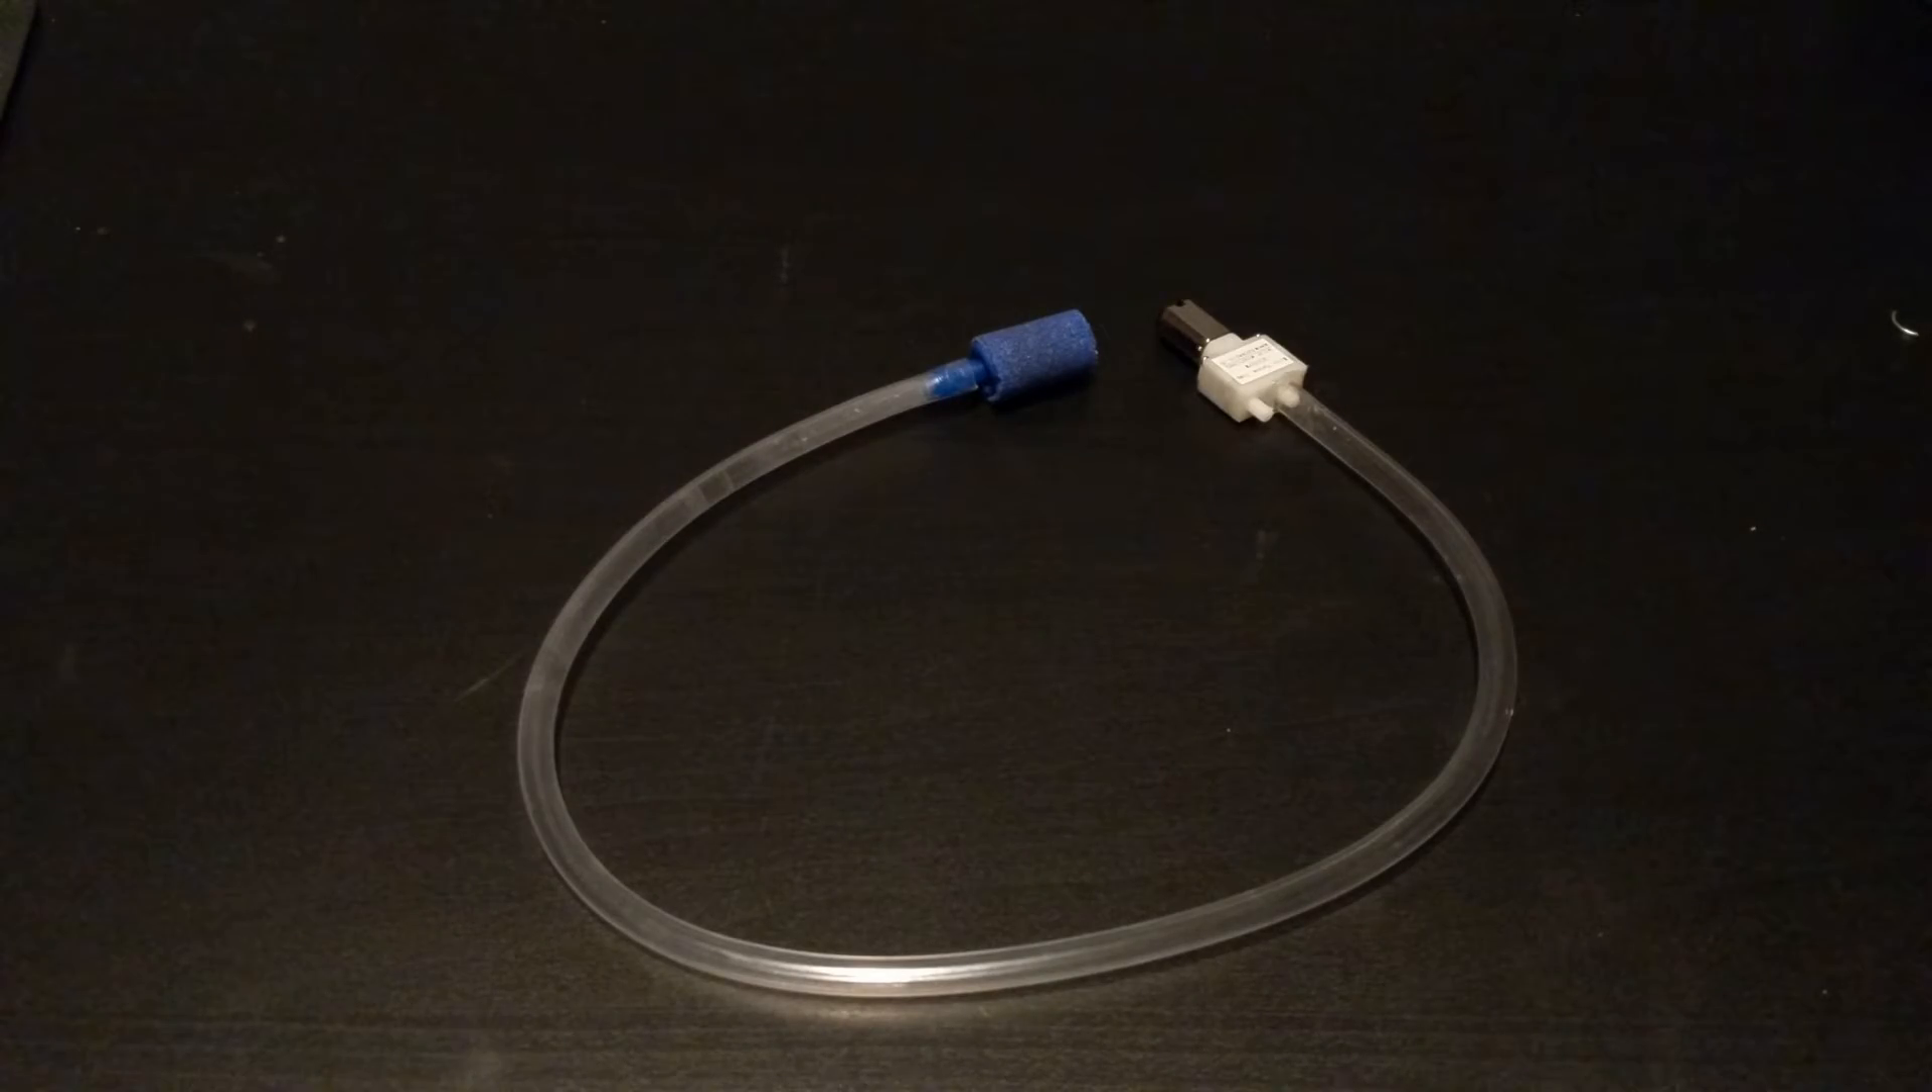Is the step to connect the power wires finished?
No.